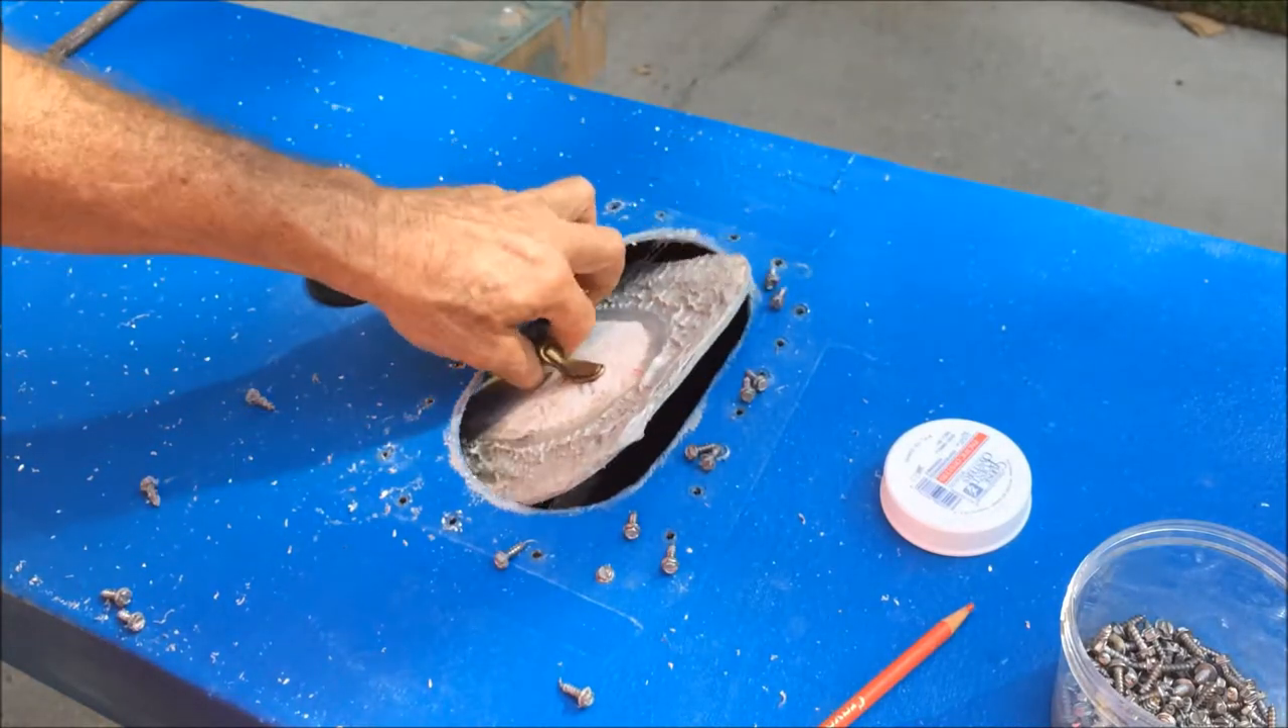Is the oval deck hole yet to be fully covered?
Yes.